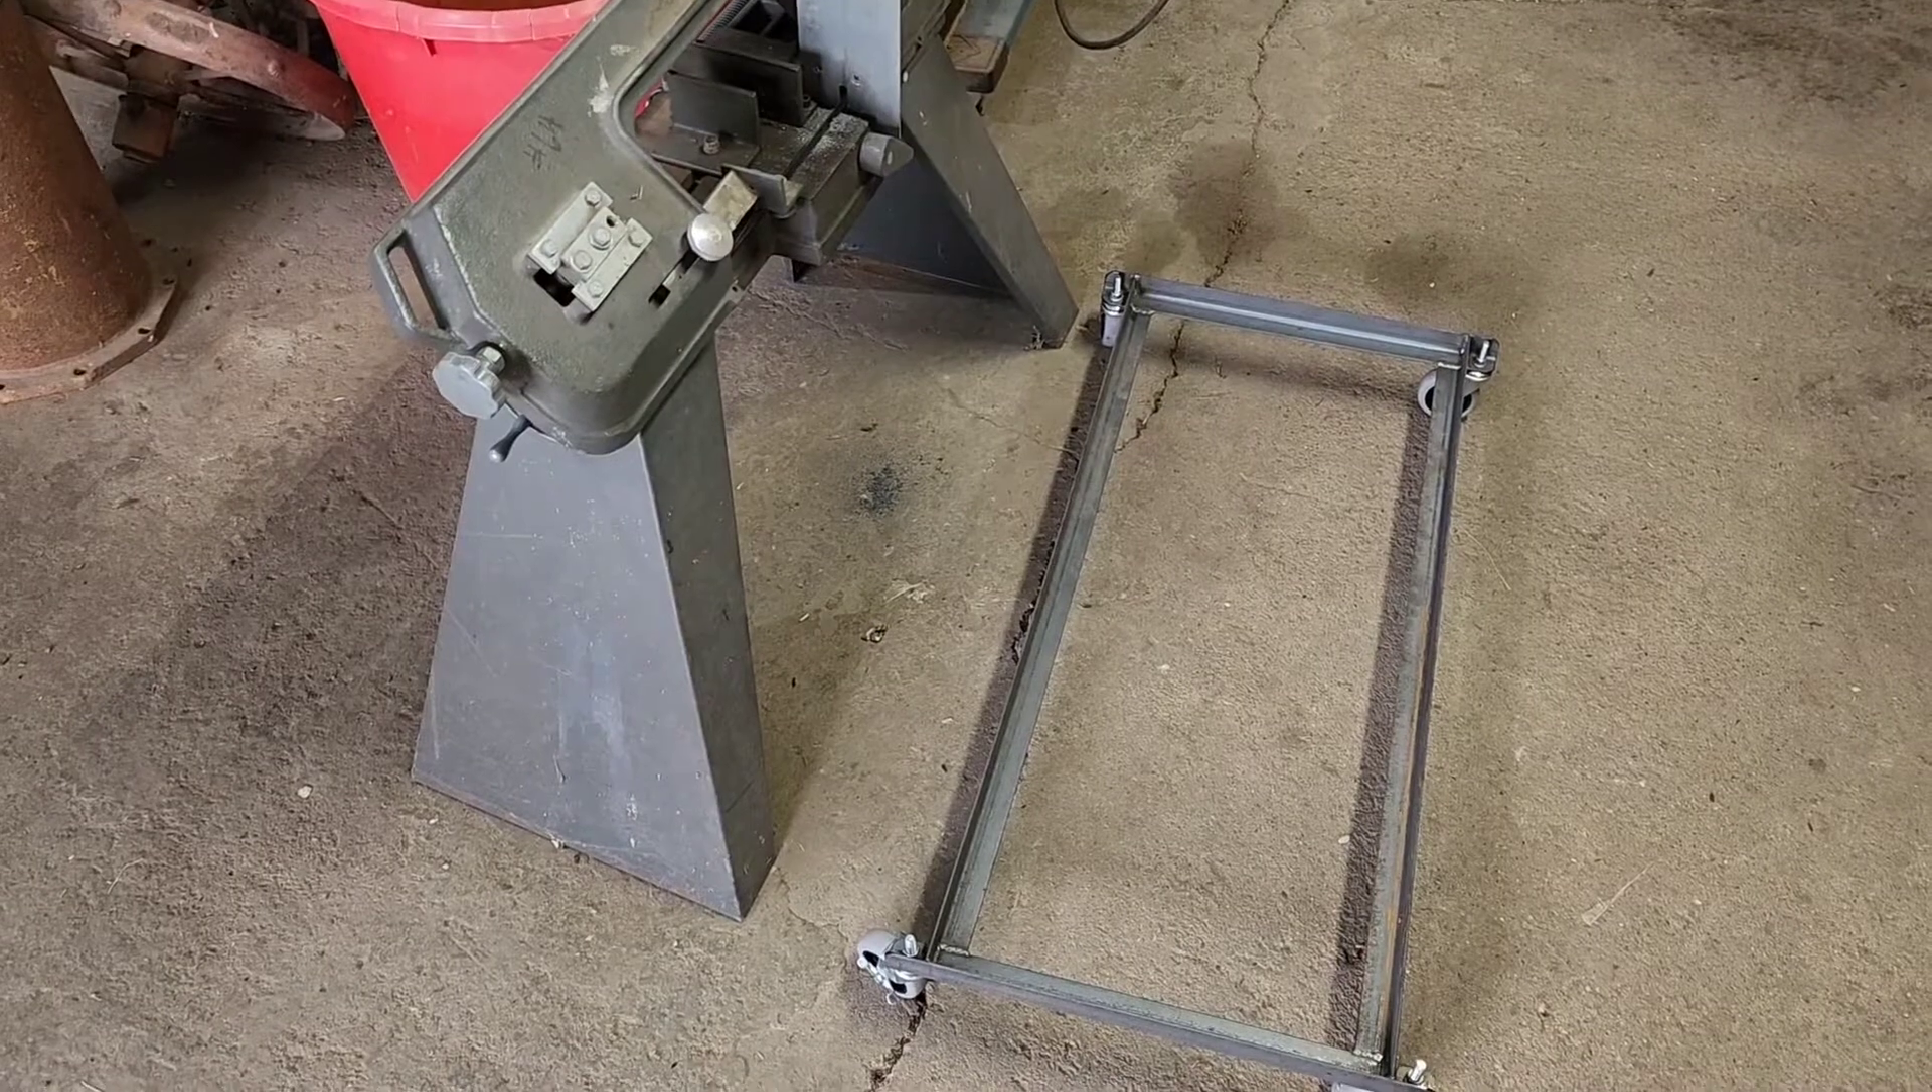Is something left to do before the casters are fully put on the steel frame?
No.